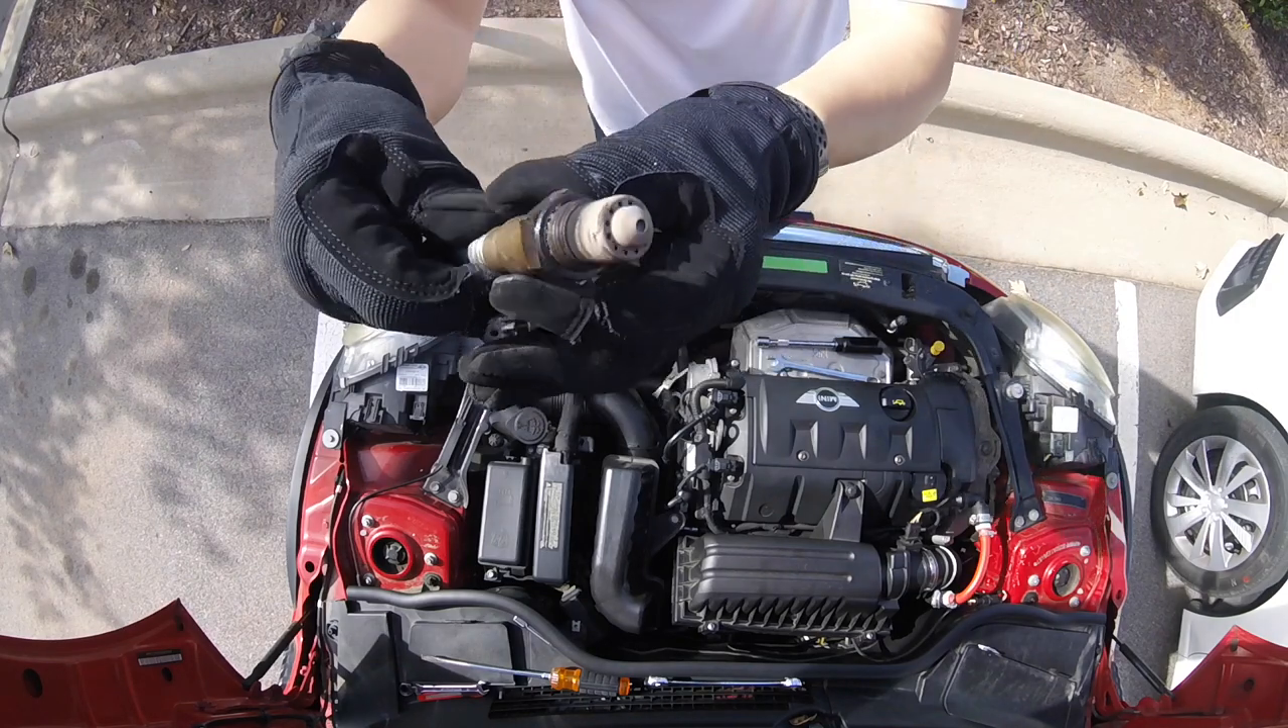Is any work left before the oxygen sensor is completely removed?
No.